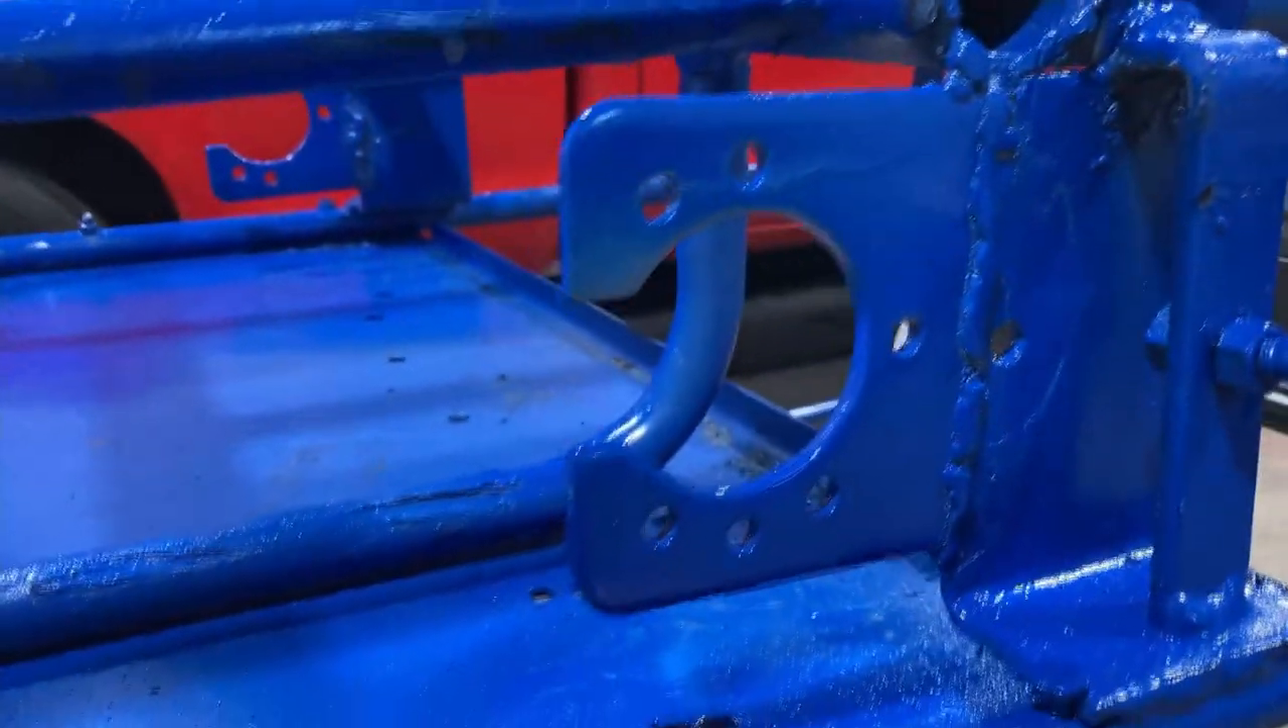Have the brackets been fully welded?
Yes.